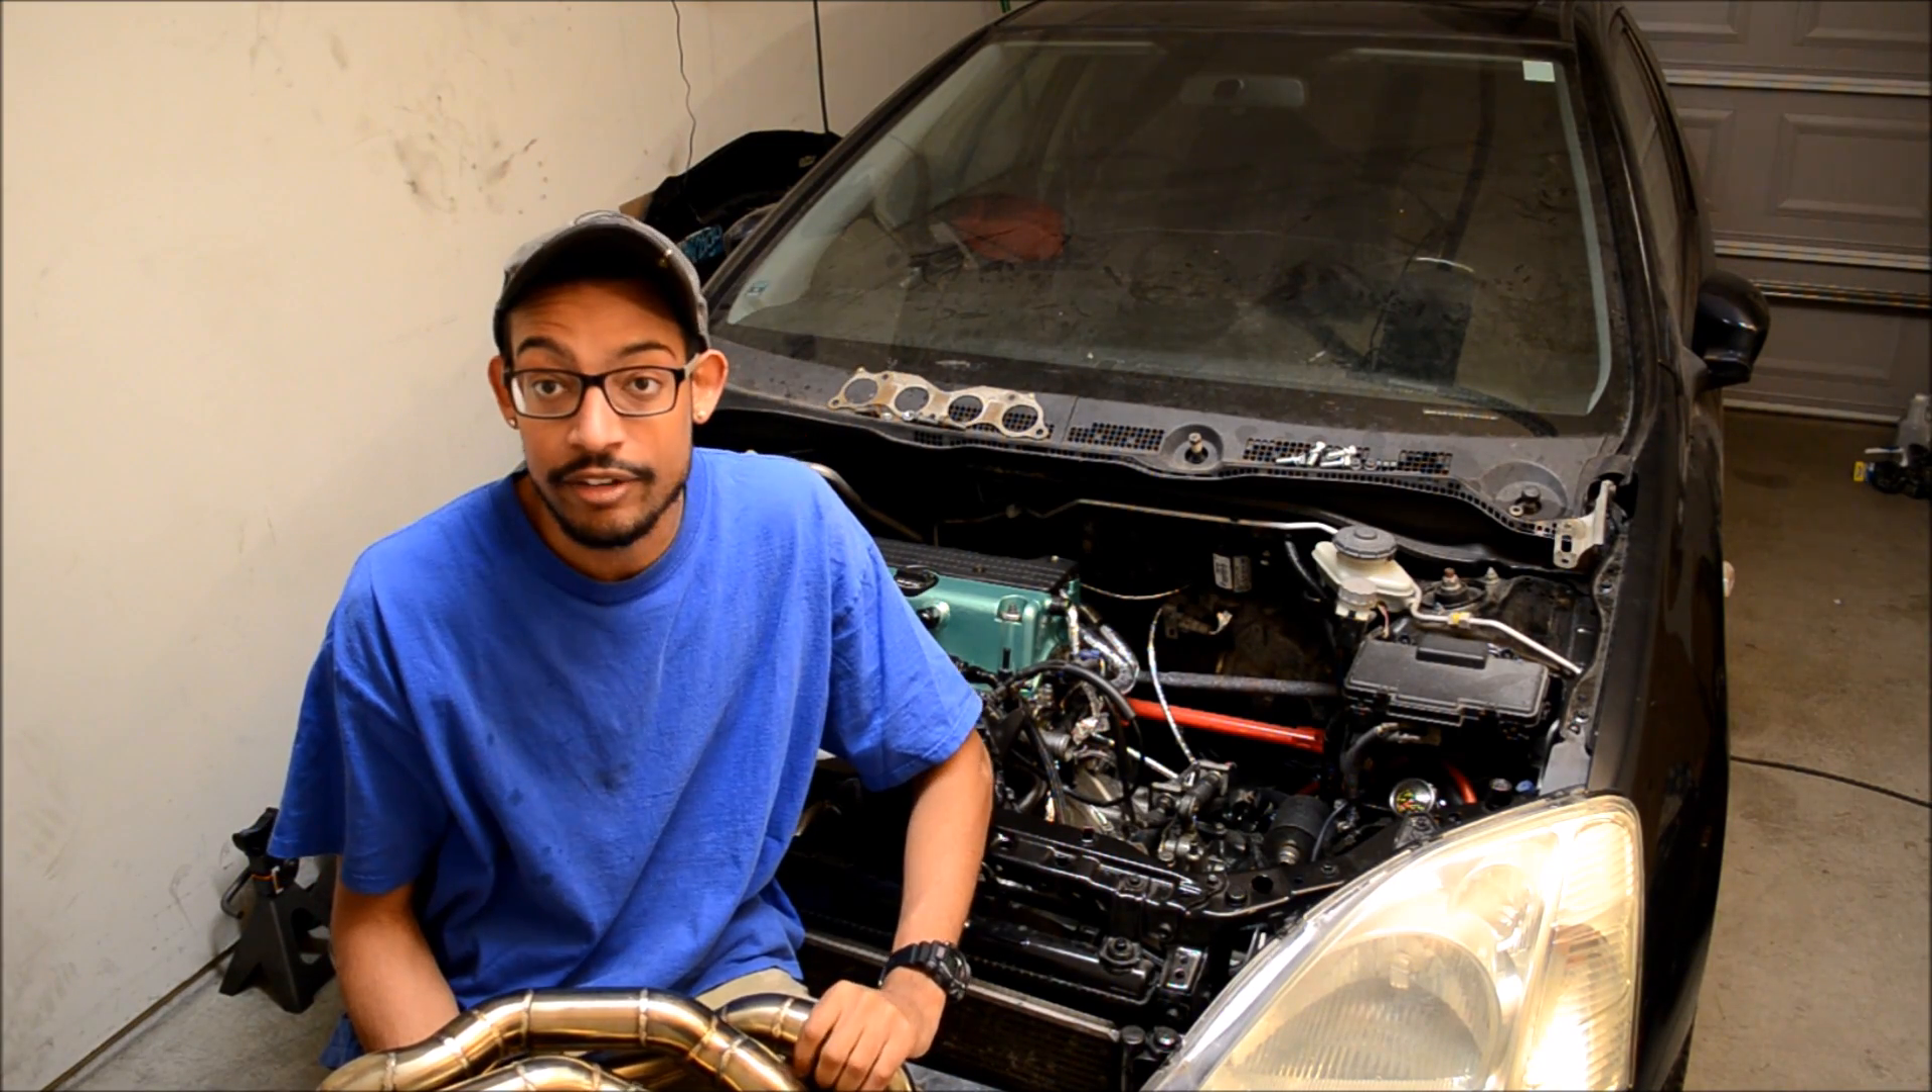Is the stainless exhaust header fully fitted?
No.